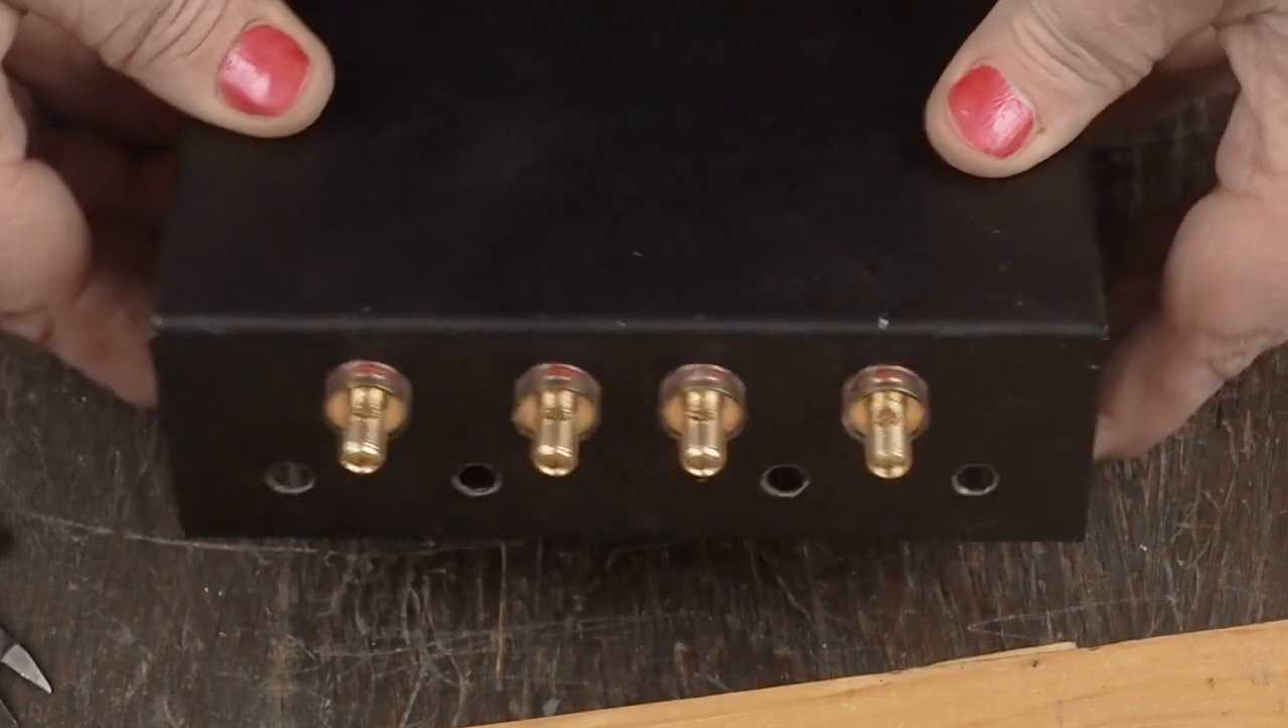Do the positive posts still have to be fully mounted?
No.